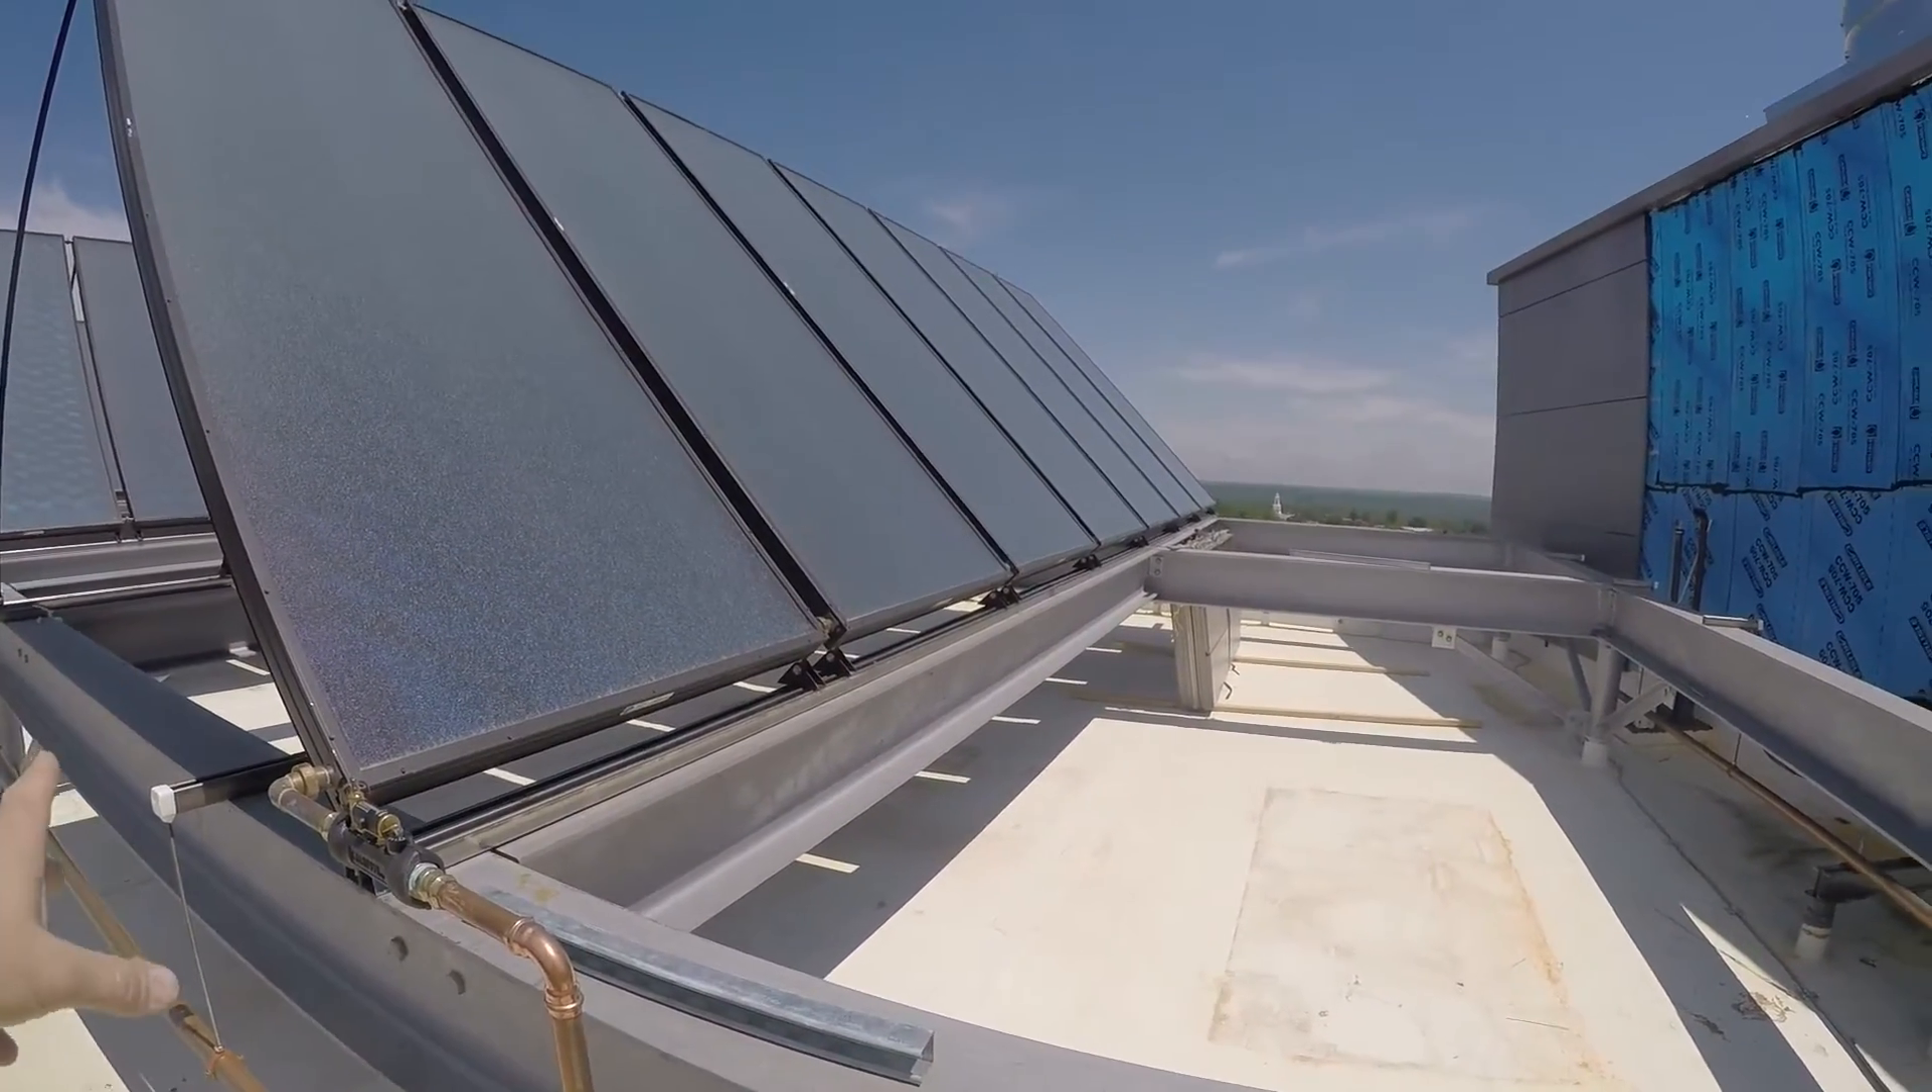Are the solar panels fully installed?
Yes.